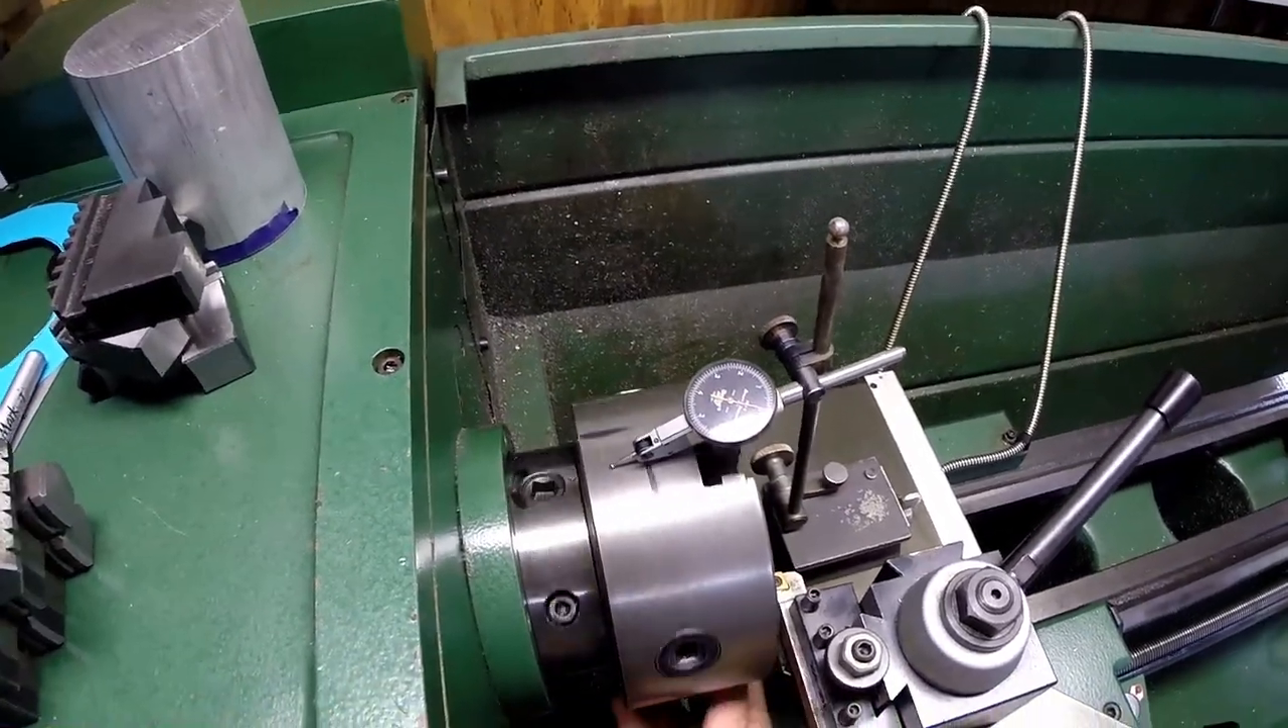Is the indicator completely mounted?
Yes.